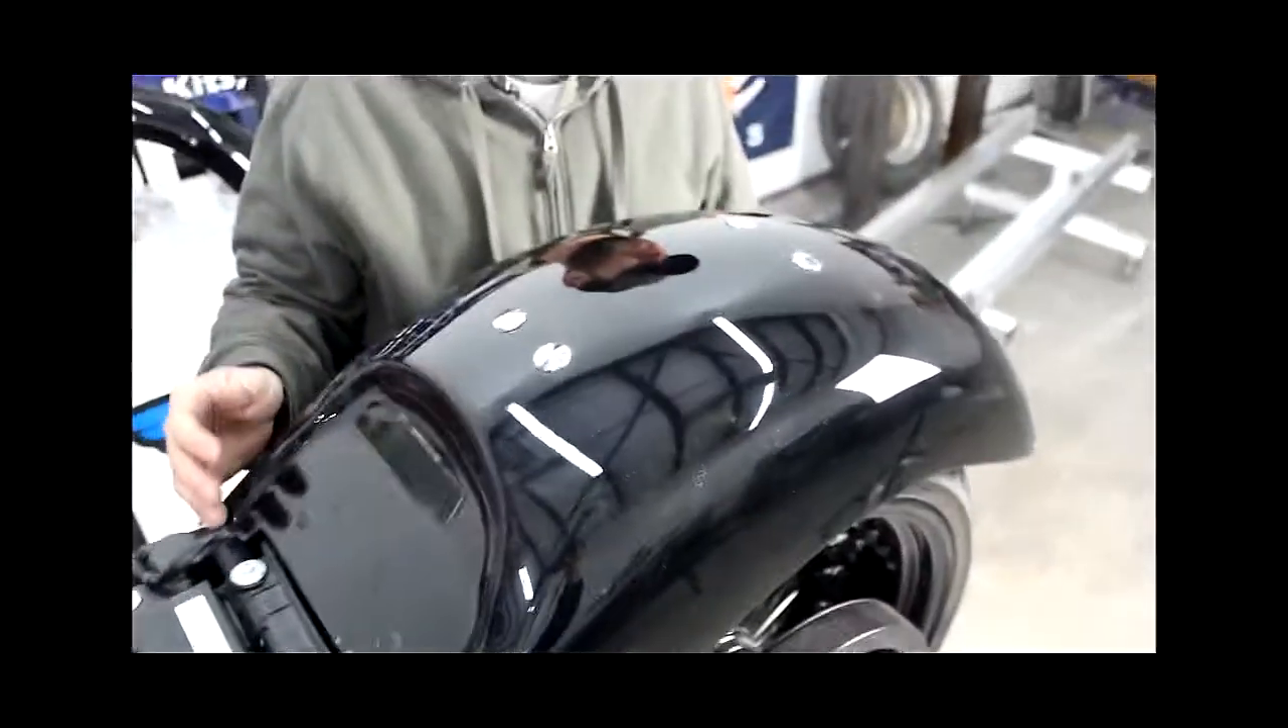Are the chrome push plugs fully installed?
Yes.